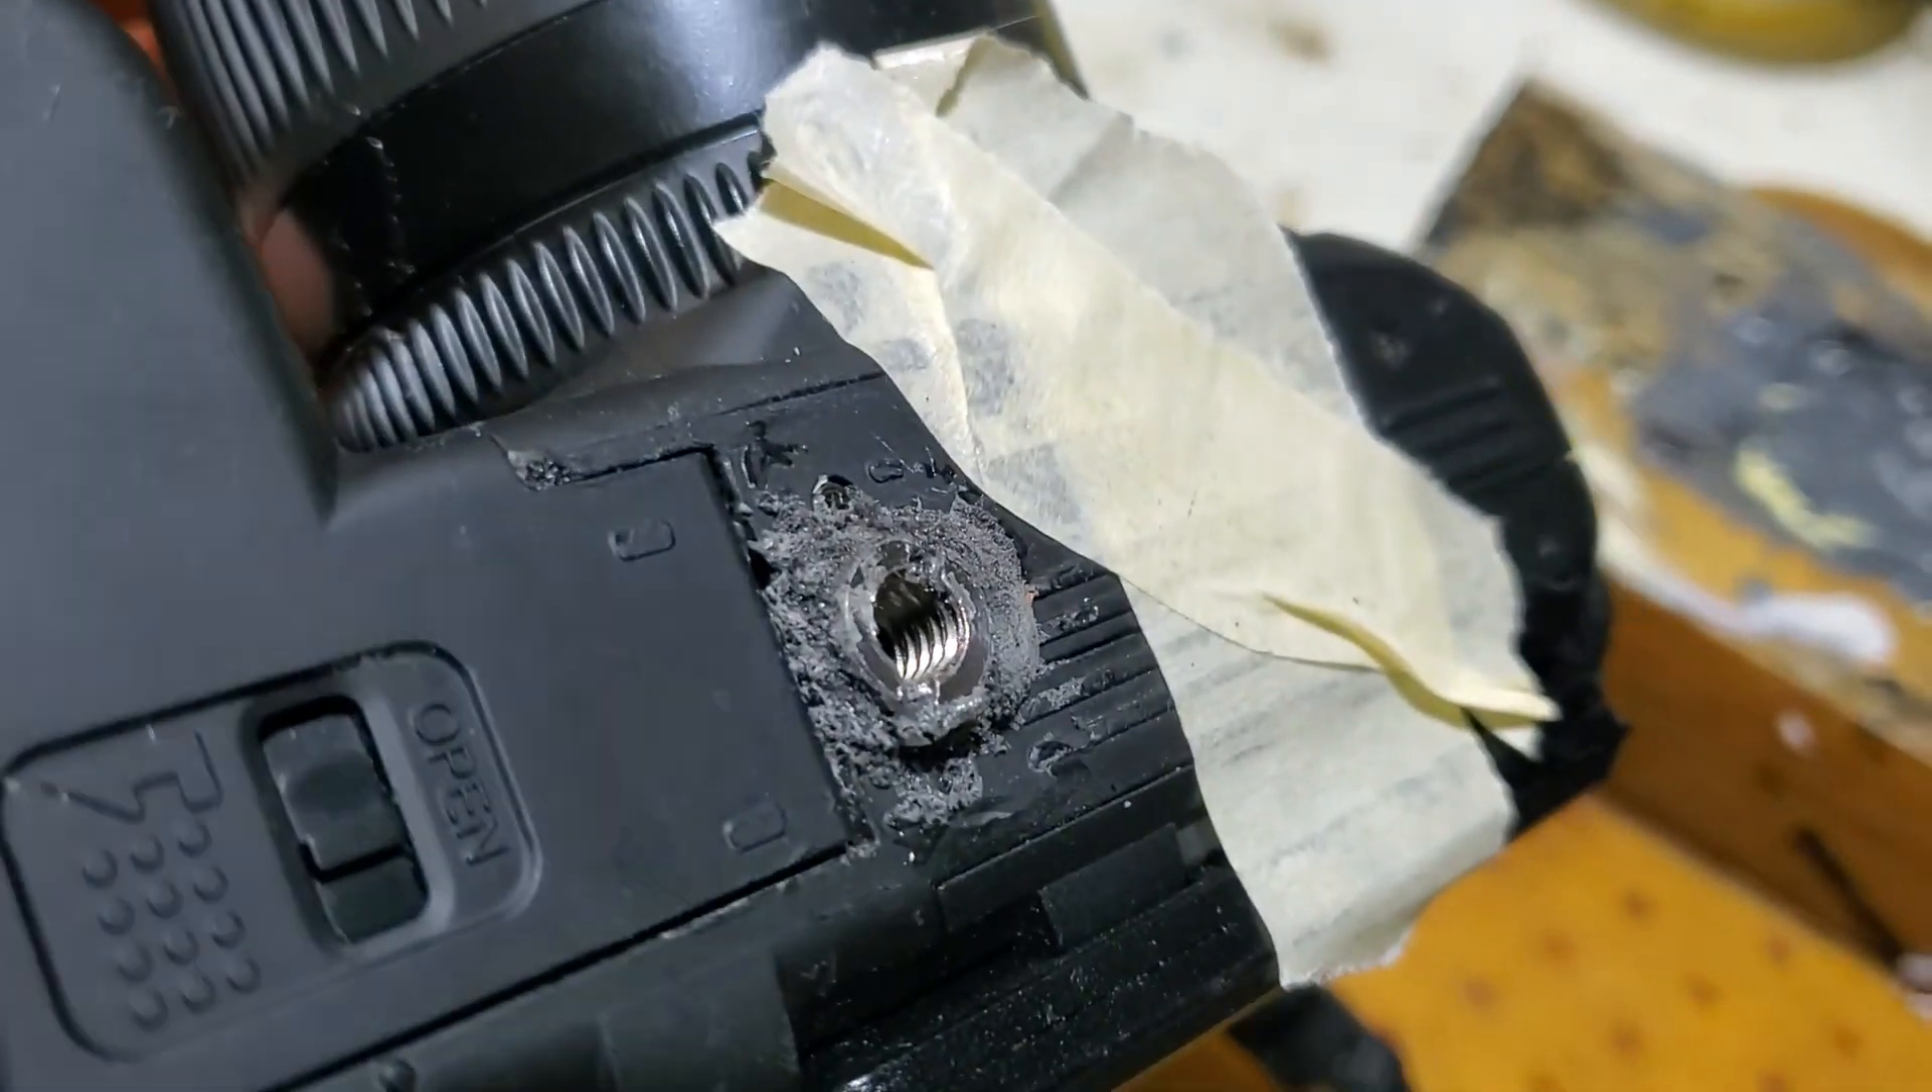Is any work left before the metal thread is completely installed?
No.